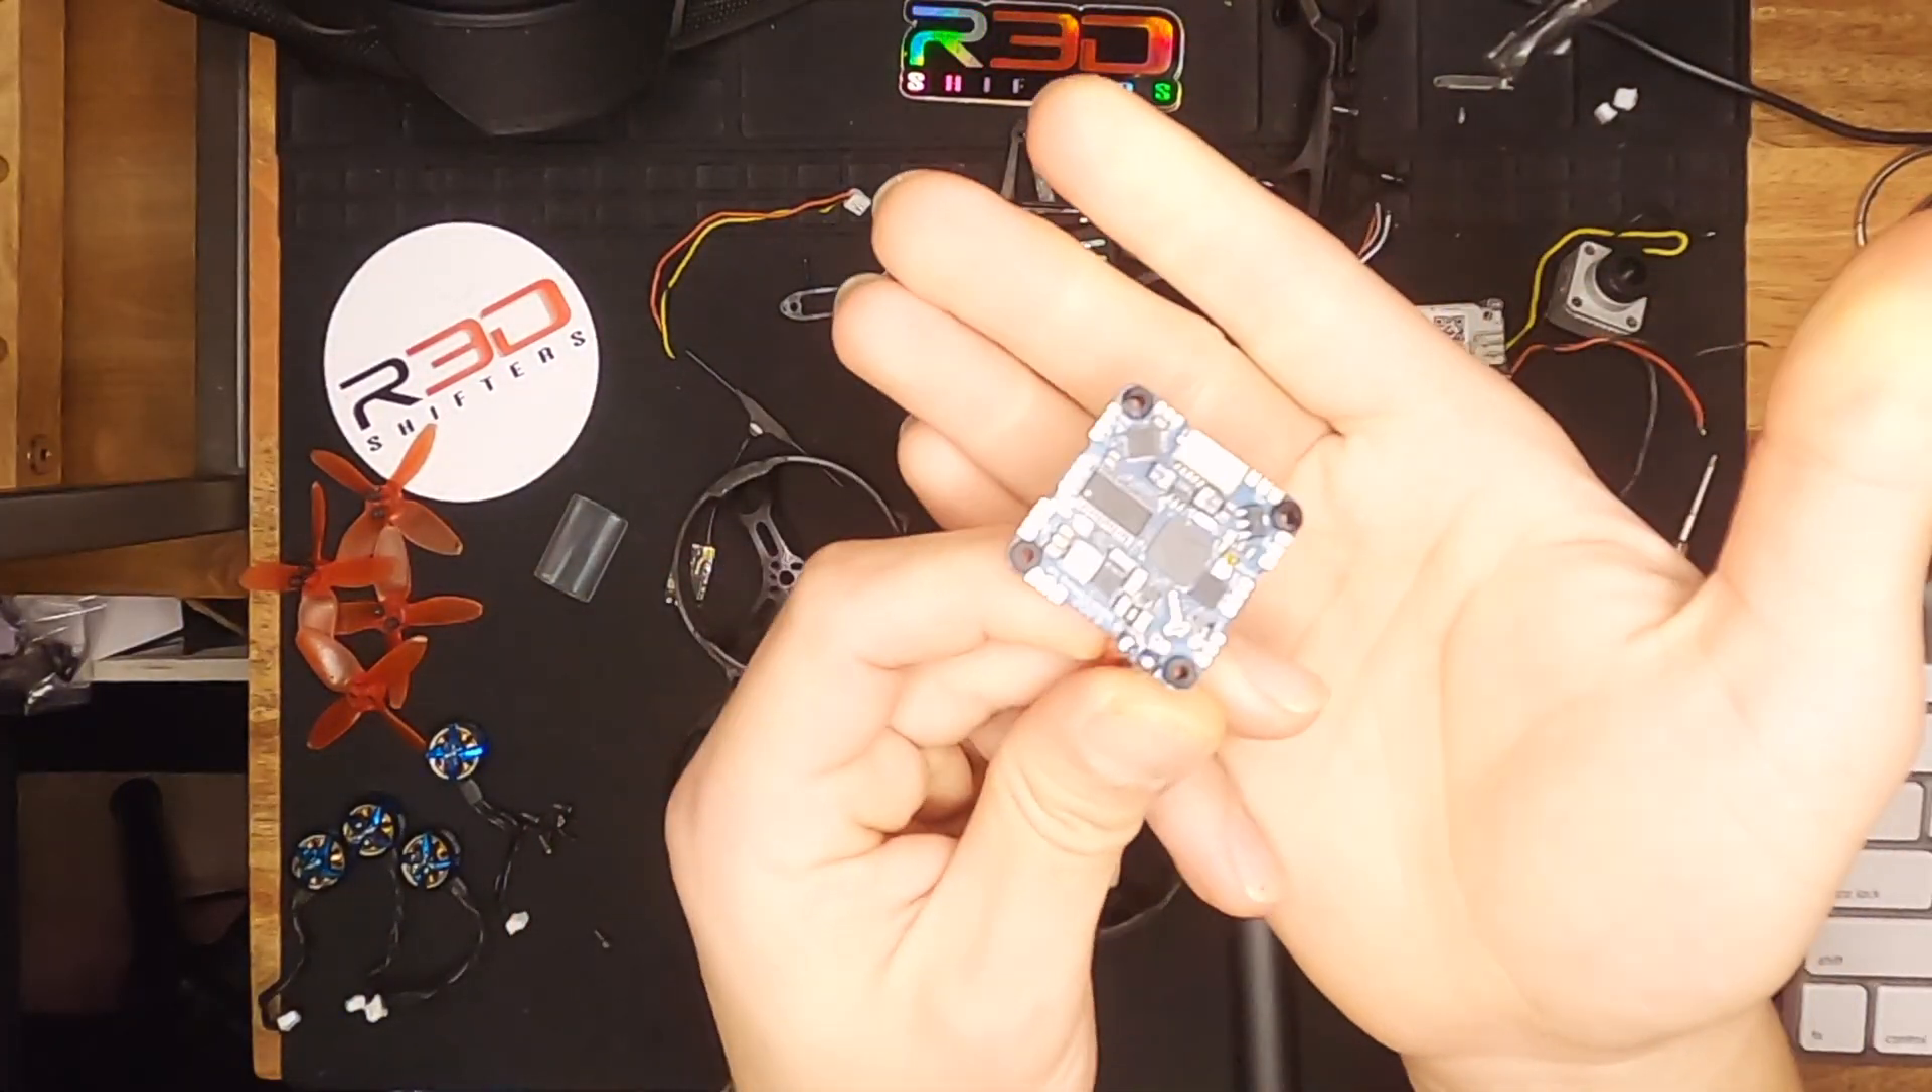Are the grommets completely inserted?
Yes.